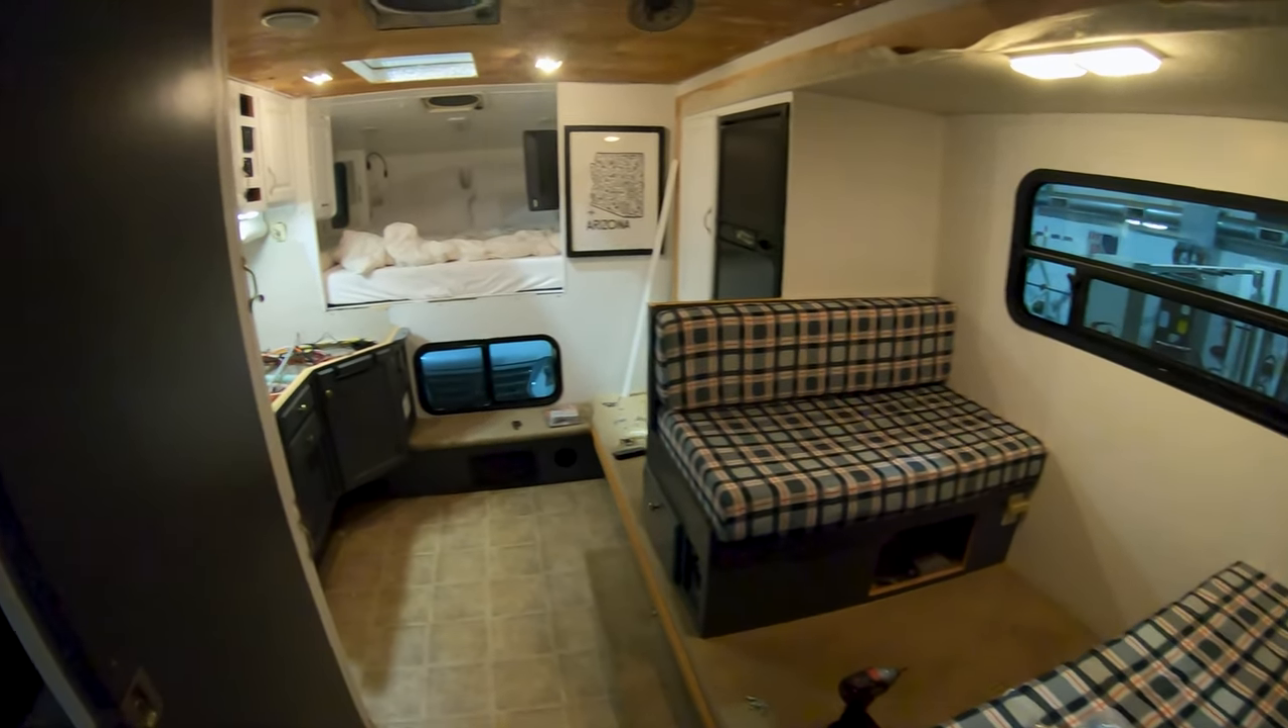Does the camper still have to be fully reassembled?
Yes.